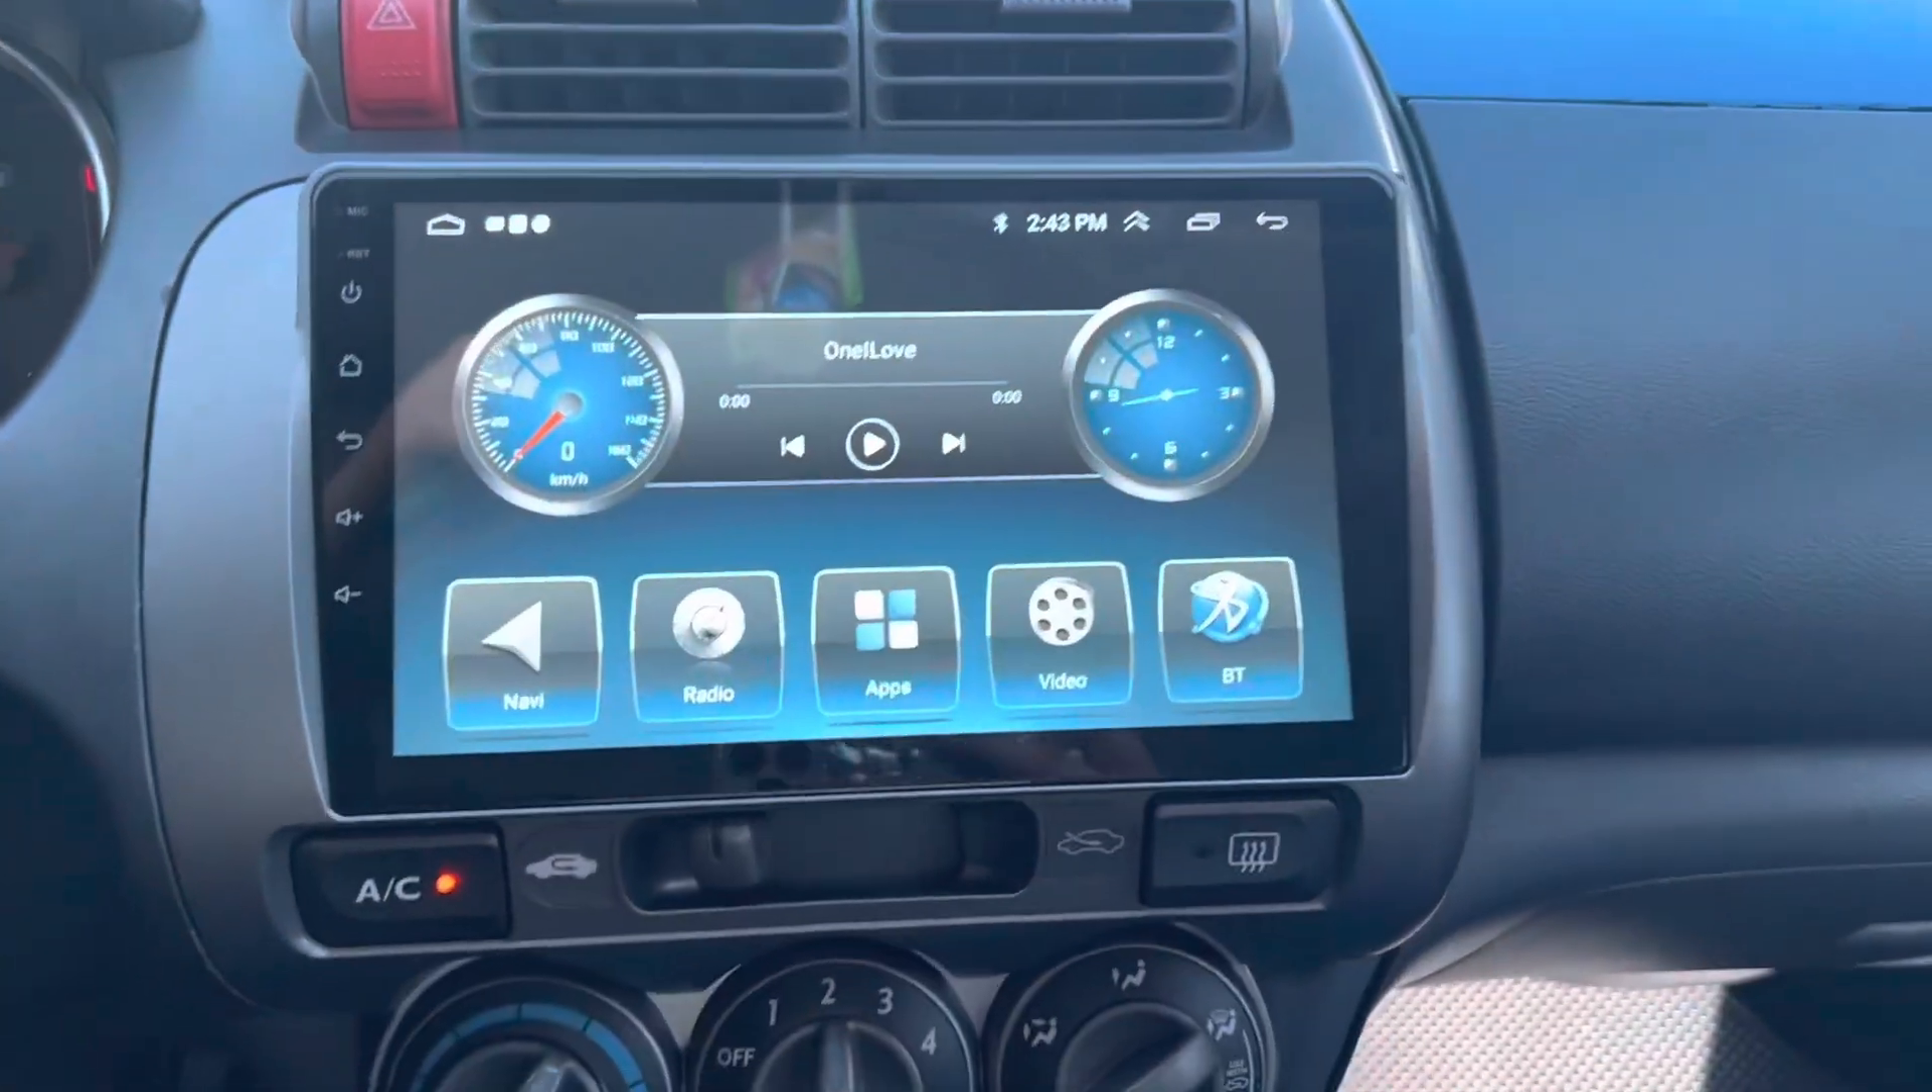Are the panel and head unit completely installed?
Yes.